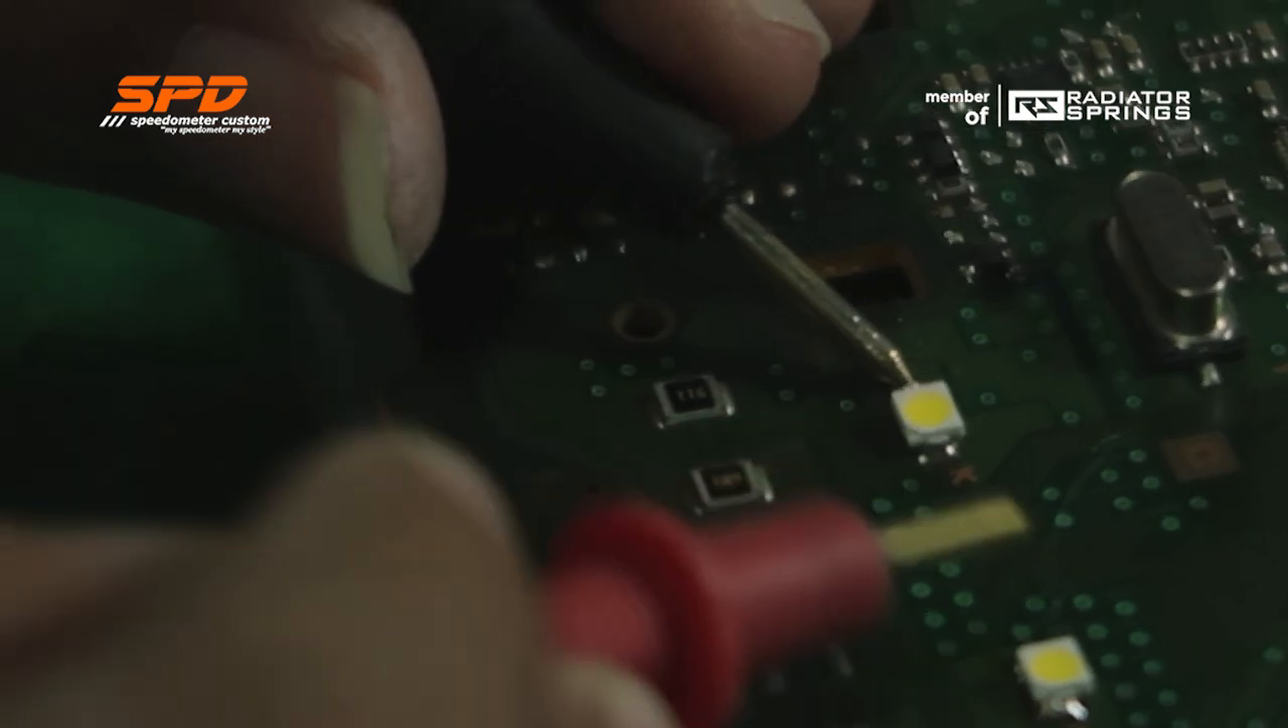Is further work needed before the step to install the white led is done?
No.